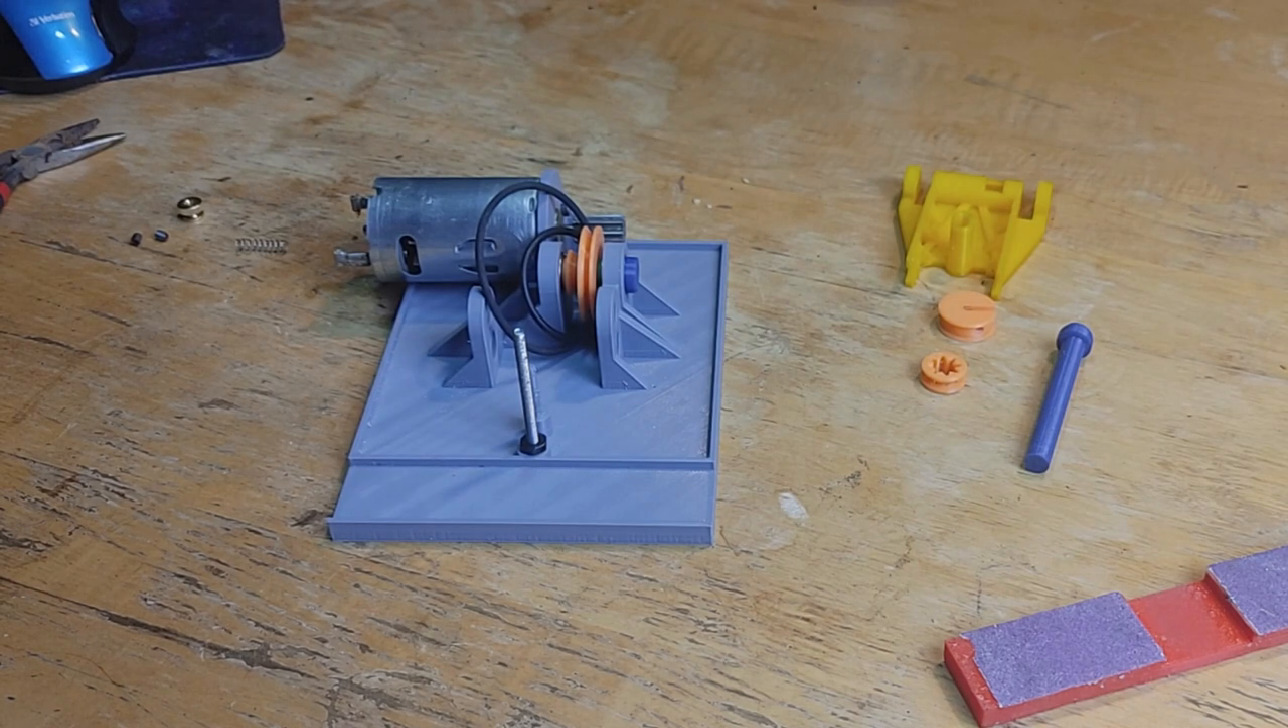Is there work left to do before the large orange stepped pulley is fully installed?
No.